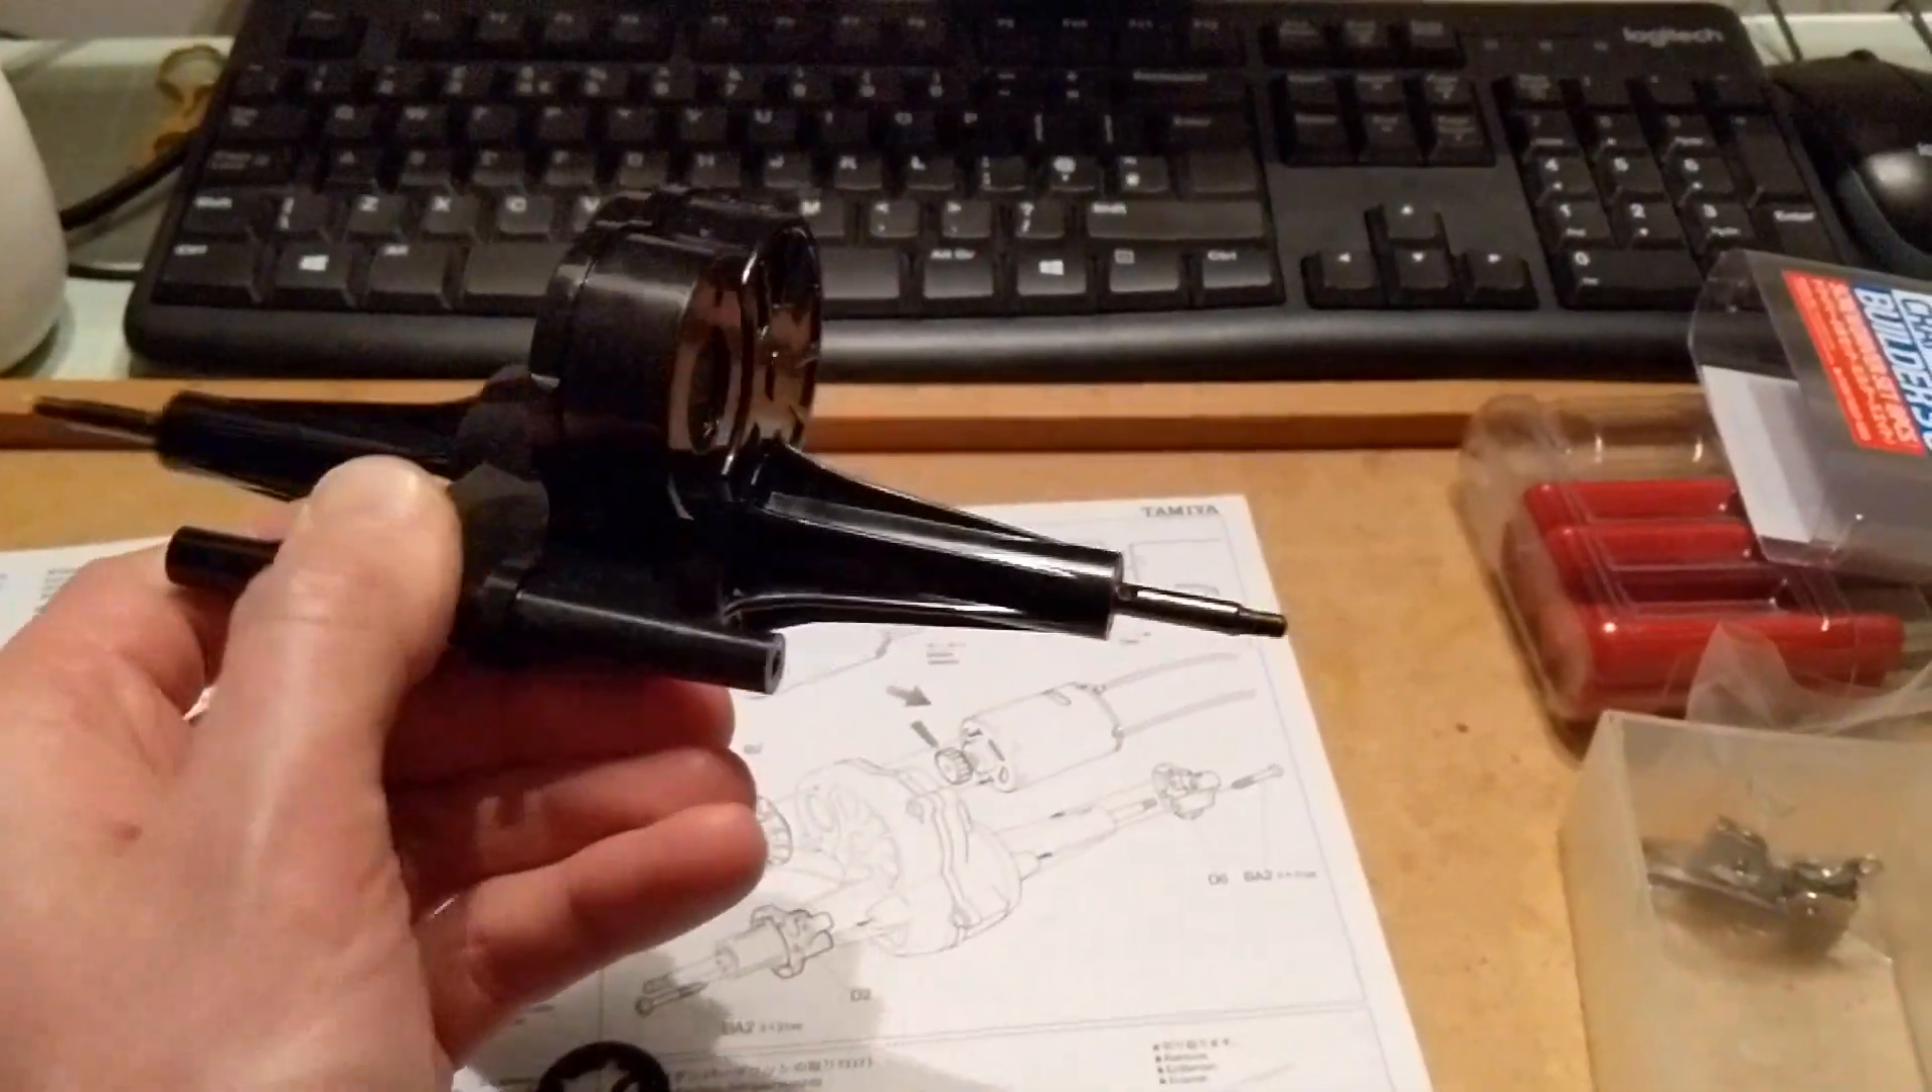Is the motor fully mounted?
No.